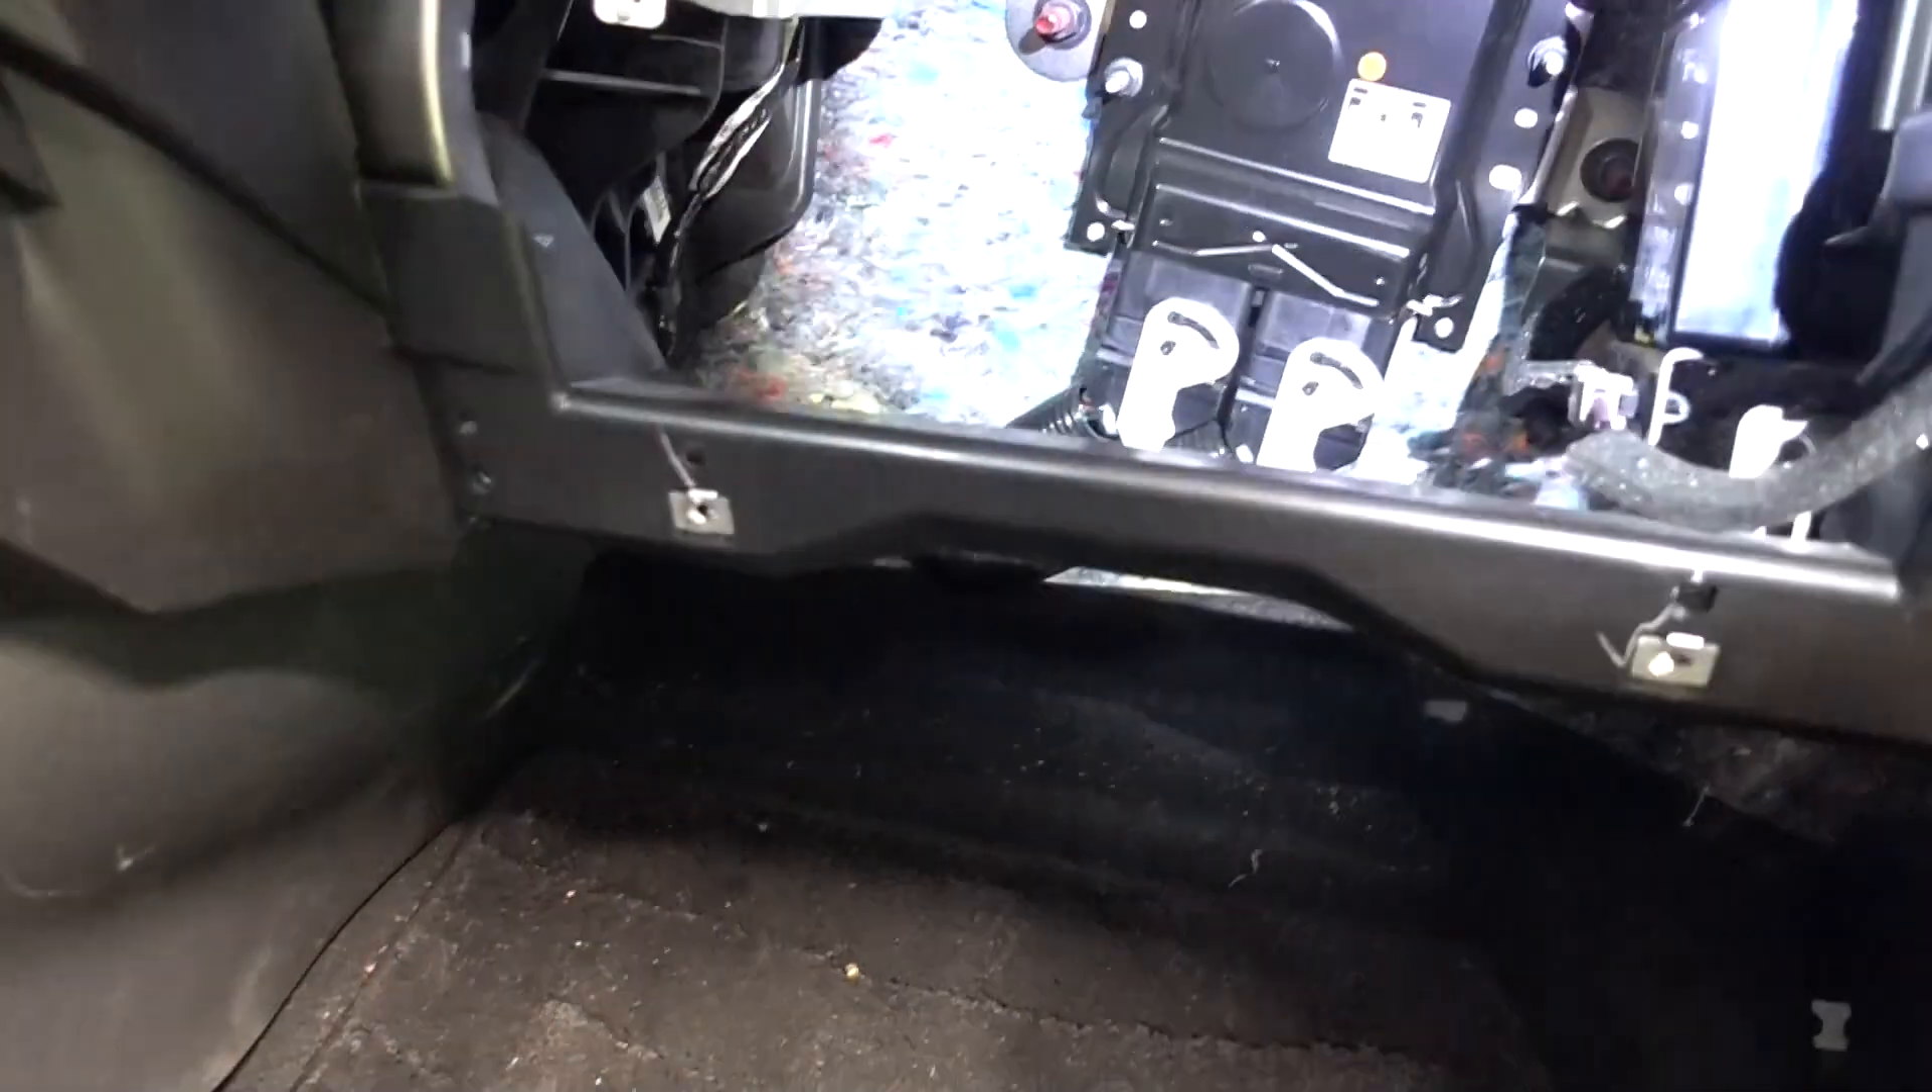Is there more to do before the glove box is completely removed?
No.